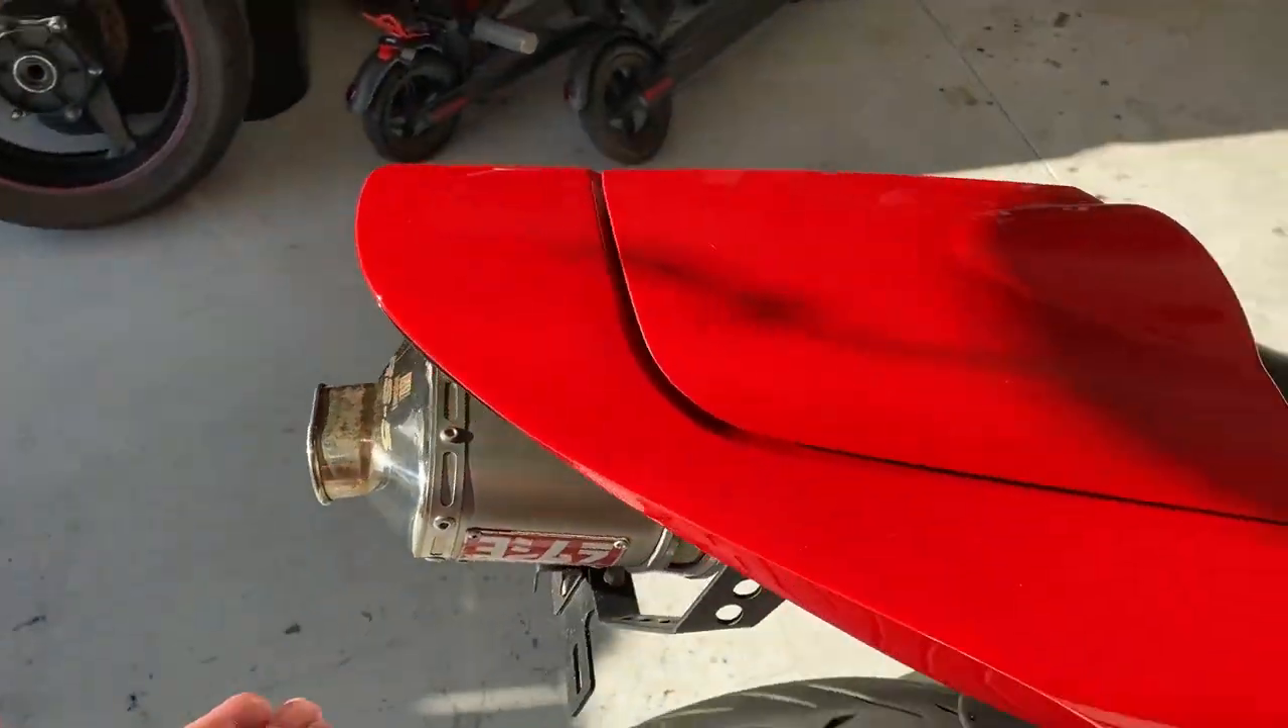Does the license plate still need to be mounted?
Yes.